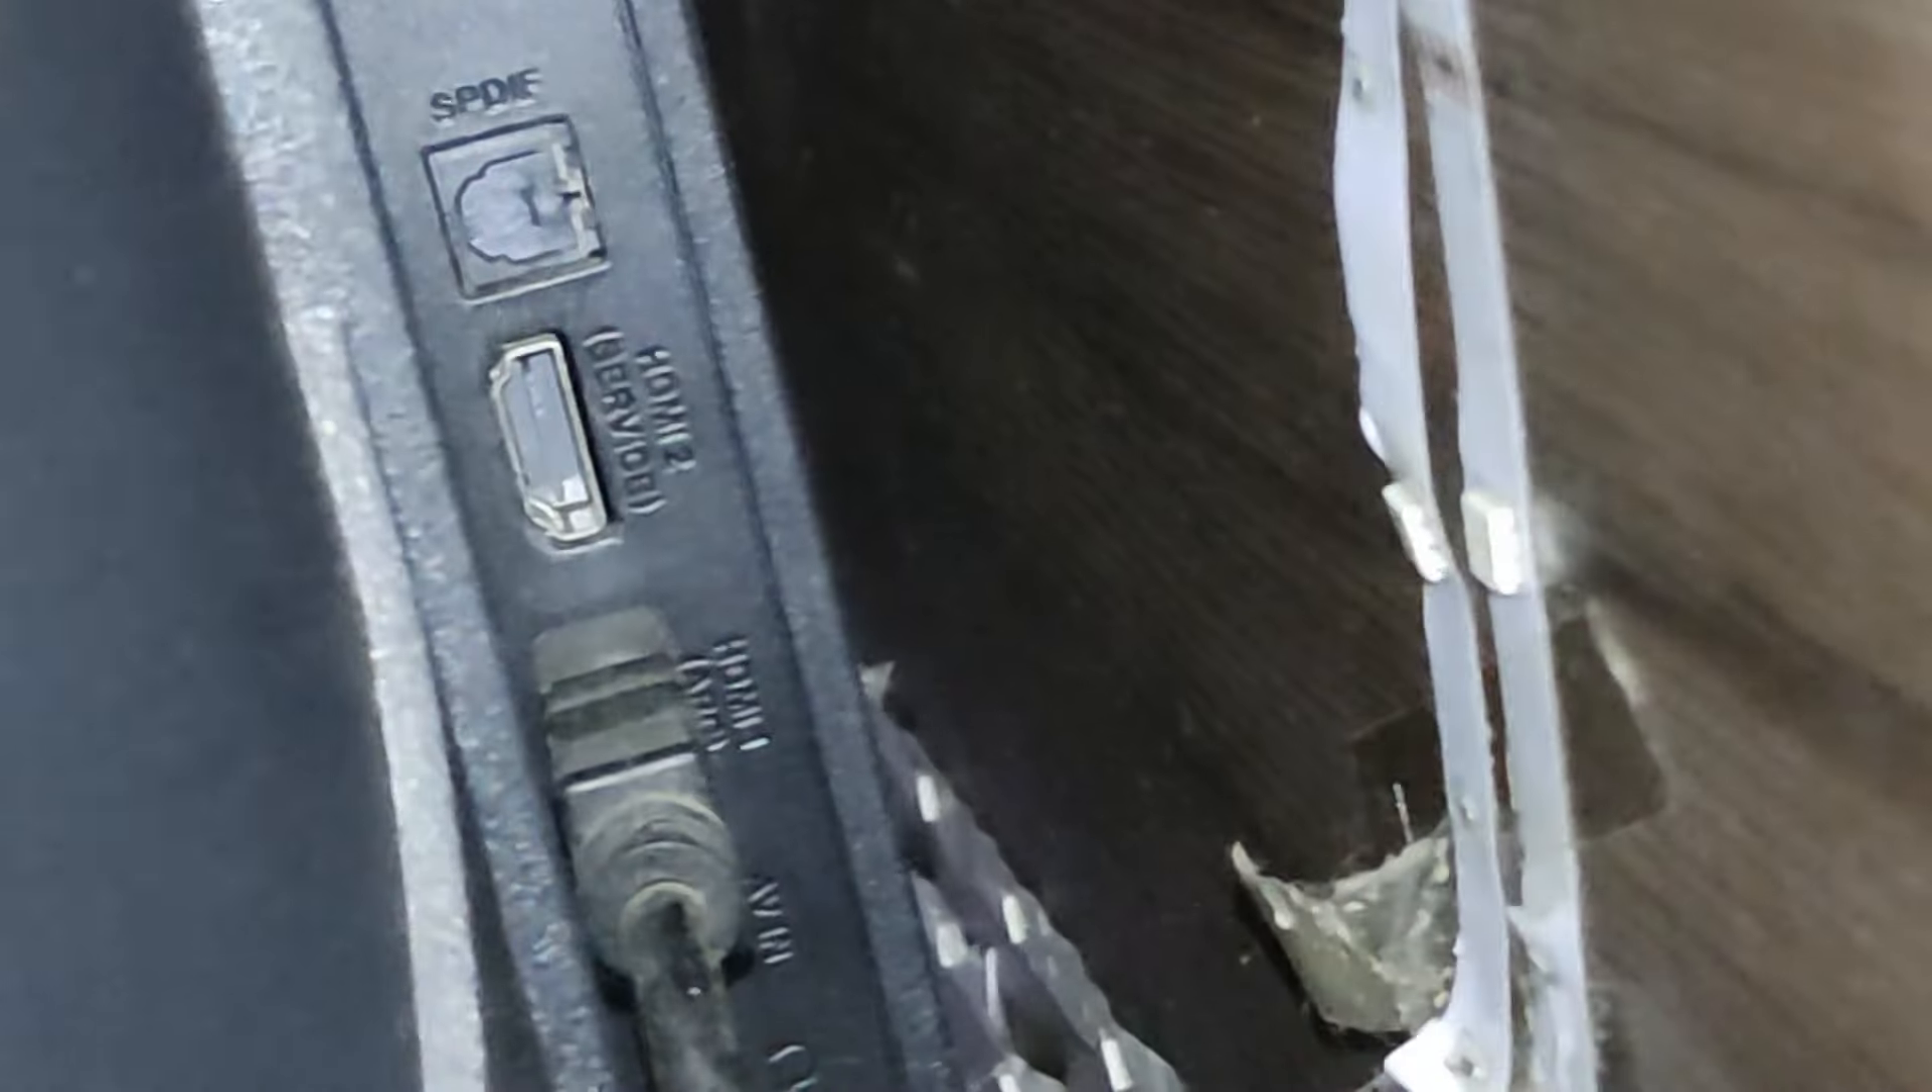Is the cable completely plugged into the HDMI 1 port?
Yes.